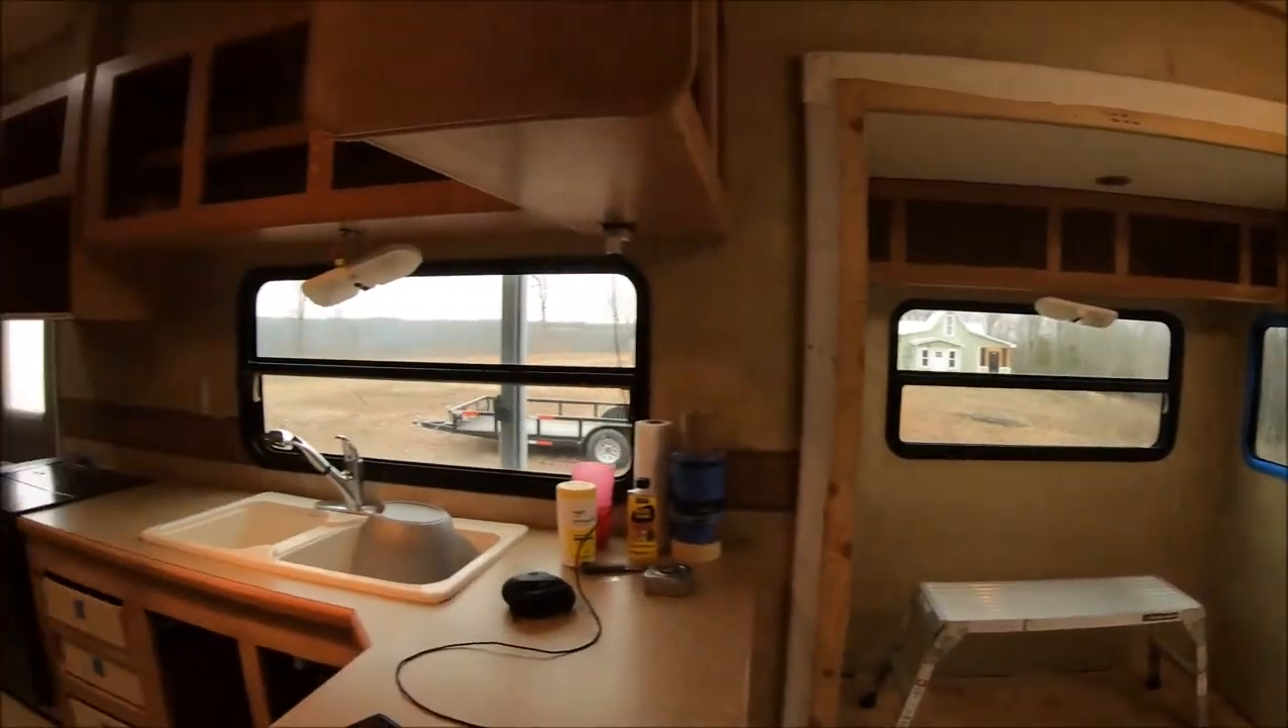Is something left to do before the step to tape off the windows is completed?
Yes.